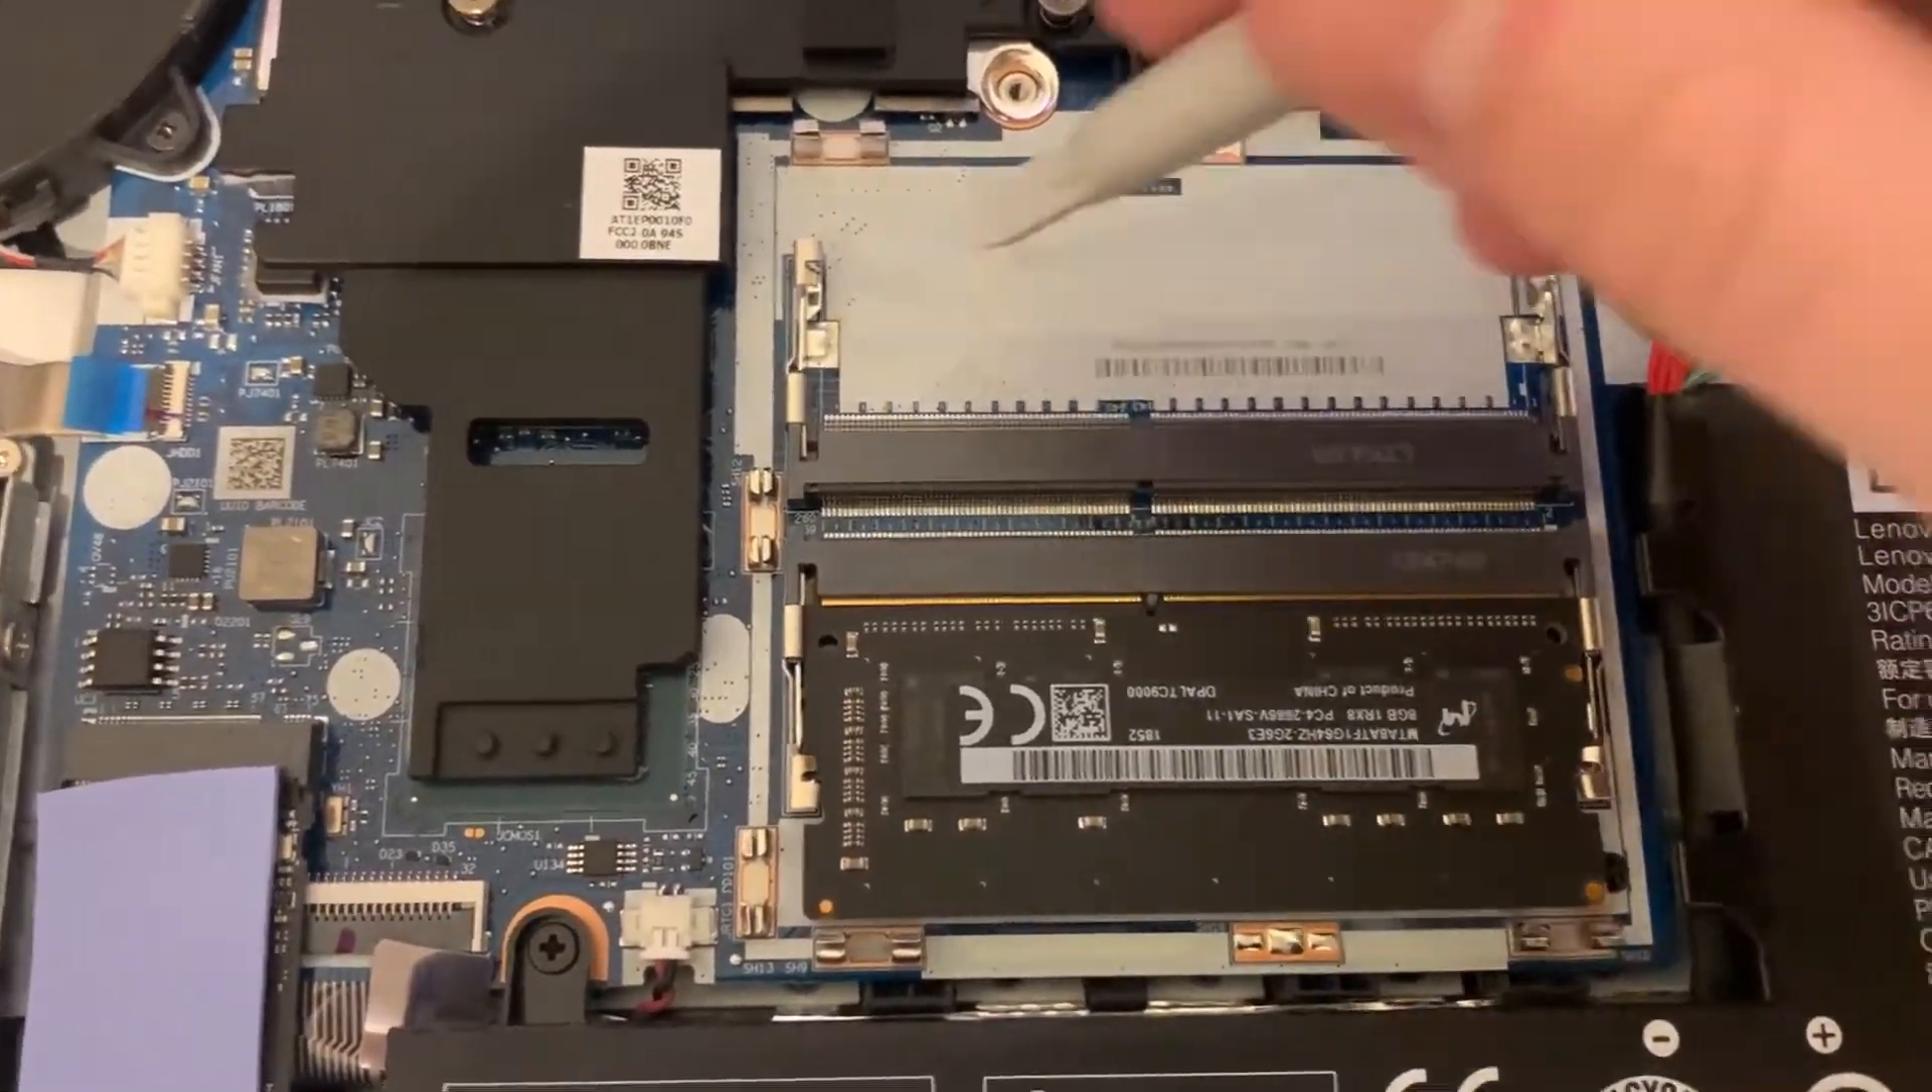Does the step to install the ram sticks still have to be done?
Yes.